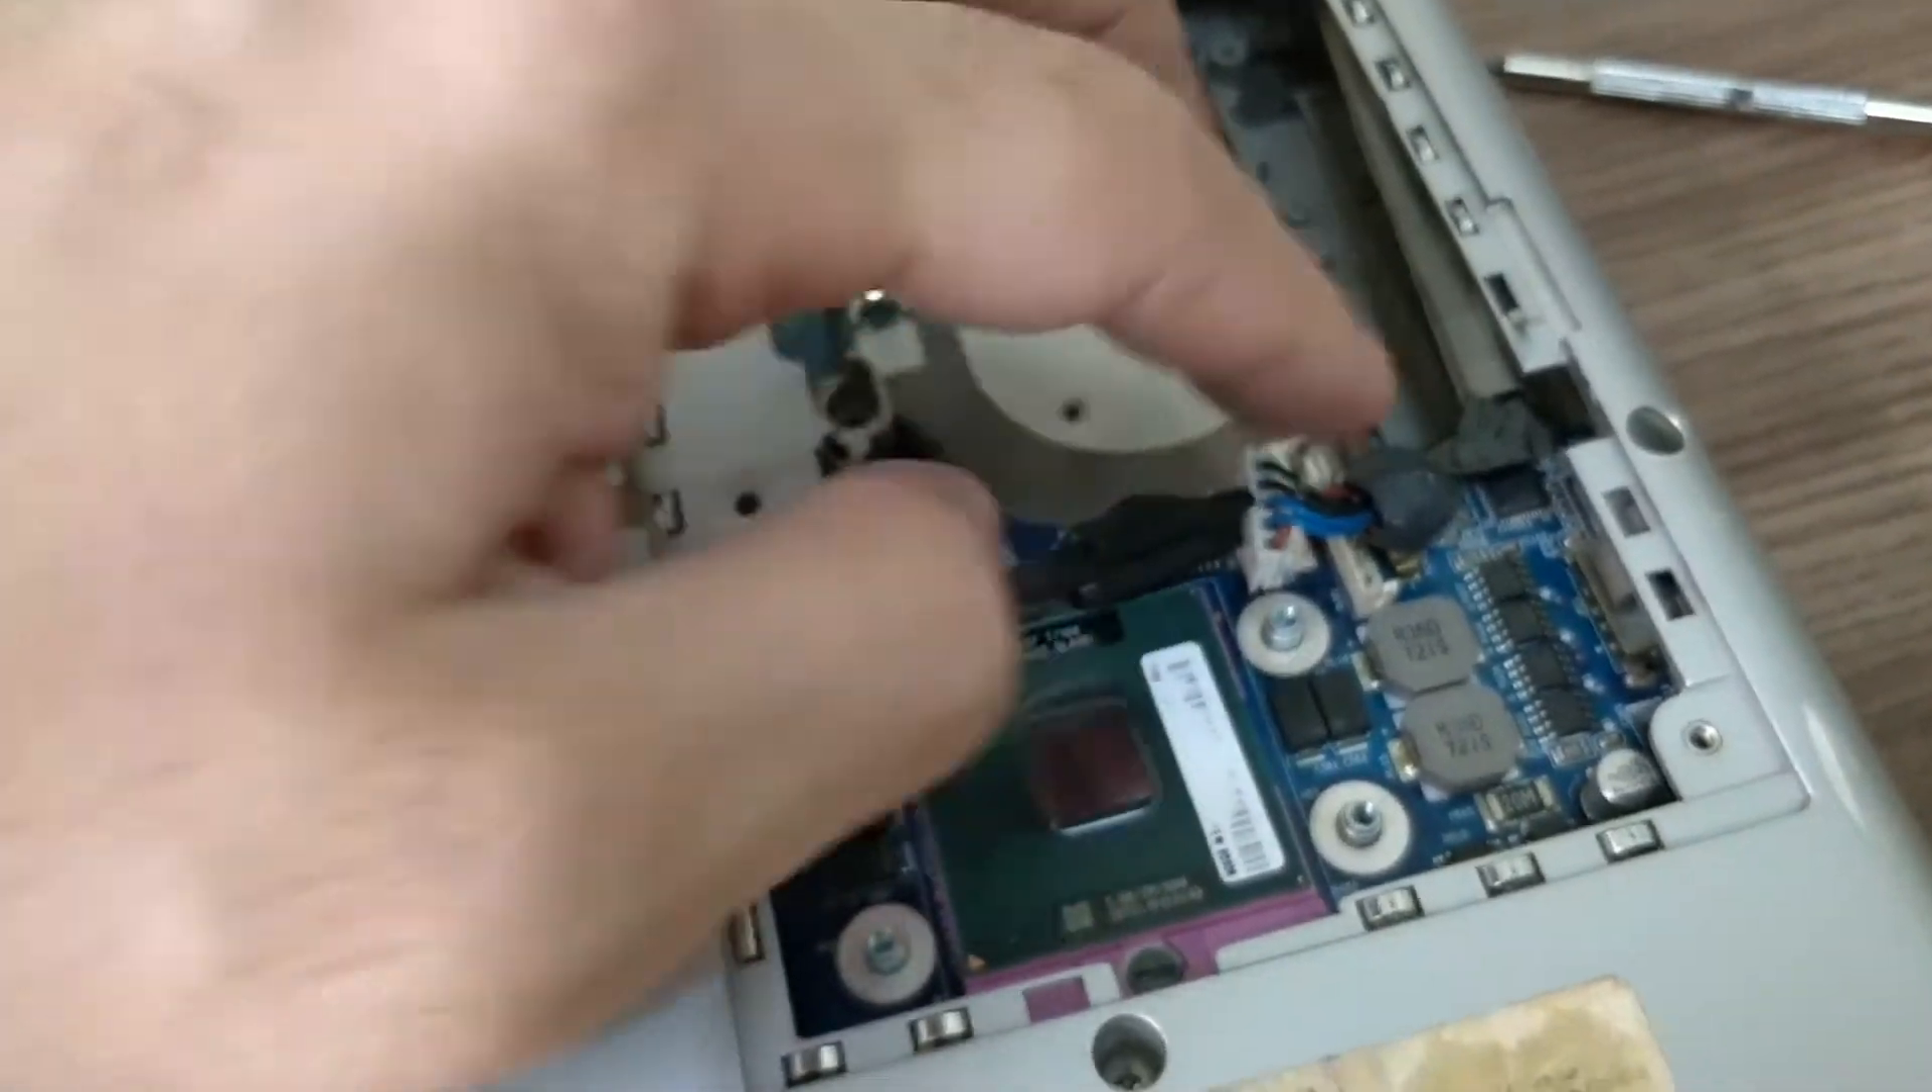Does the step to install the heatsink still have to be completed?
Yes.